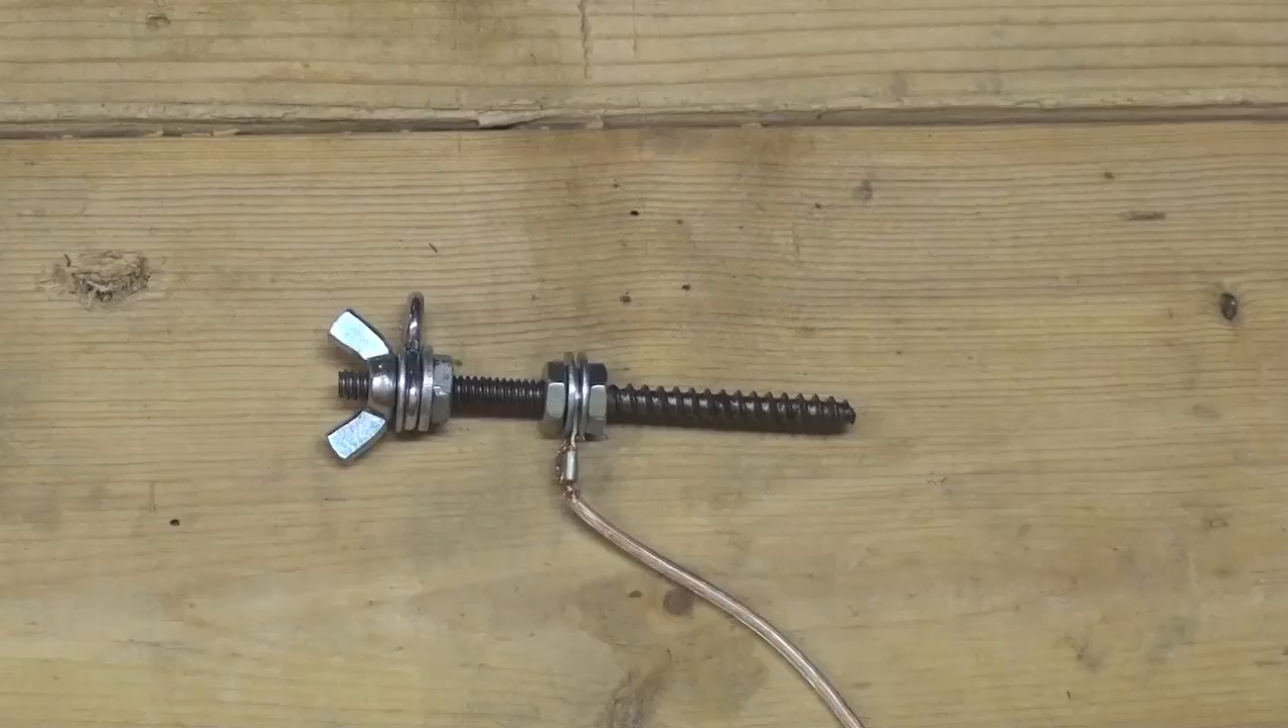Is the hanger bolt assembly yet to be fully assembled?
No.